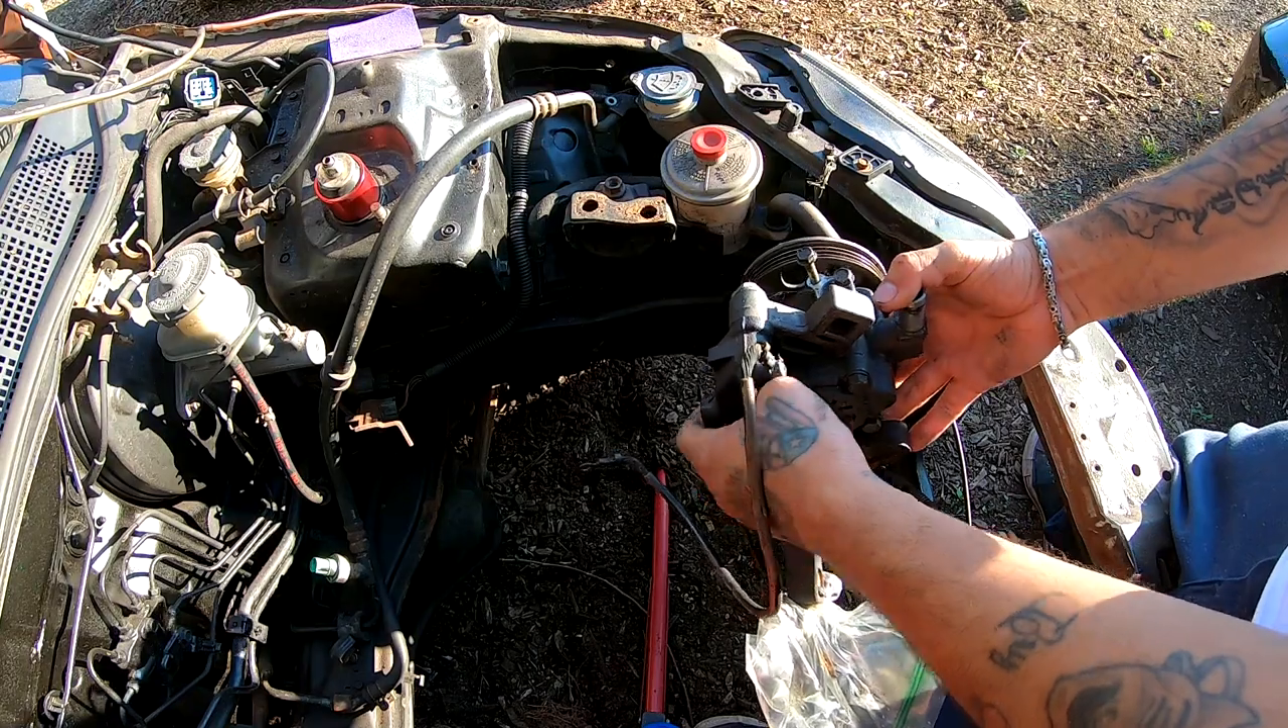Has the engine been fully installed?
No.